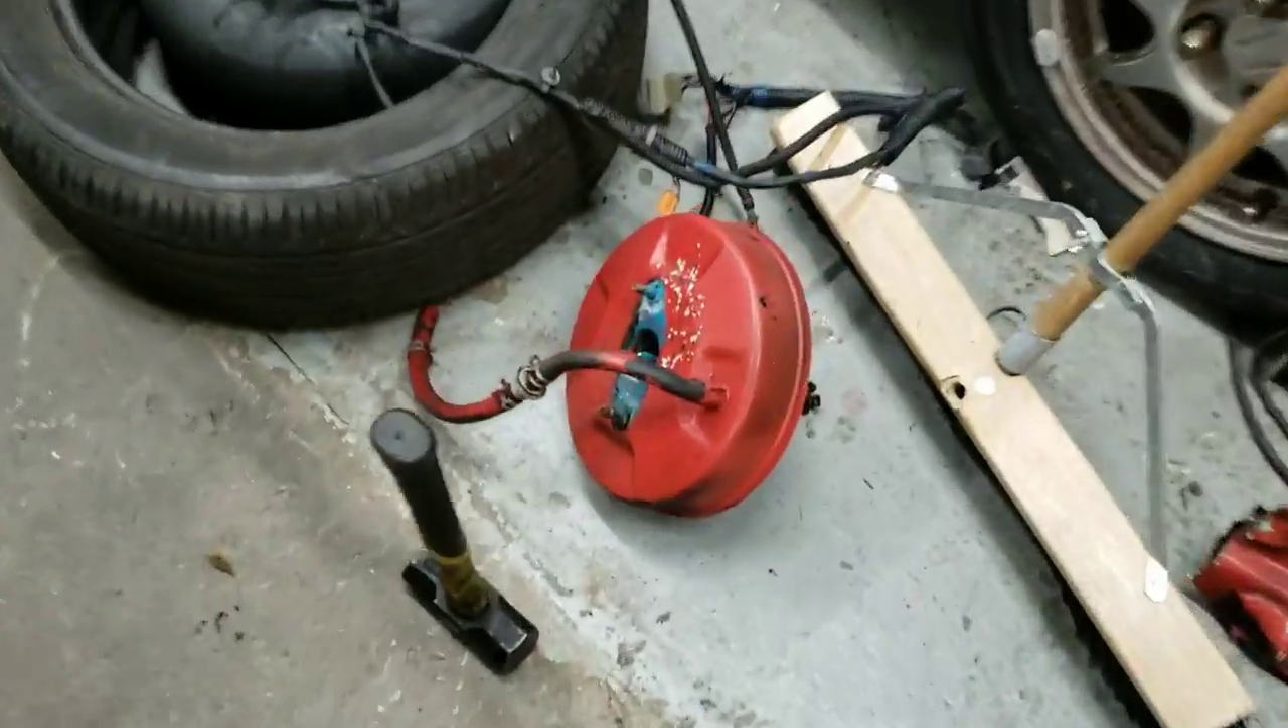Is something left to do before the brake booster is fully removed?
No.